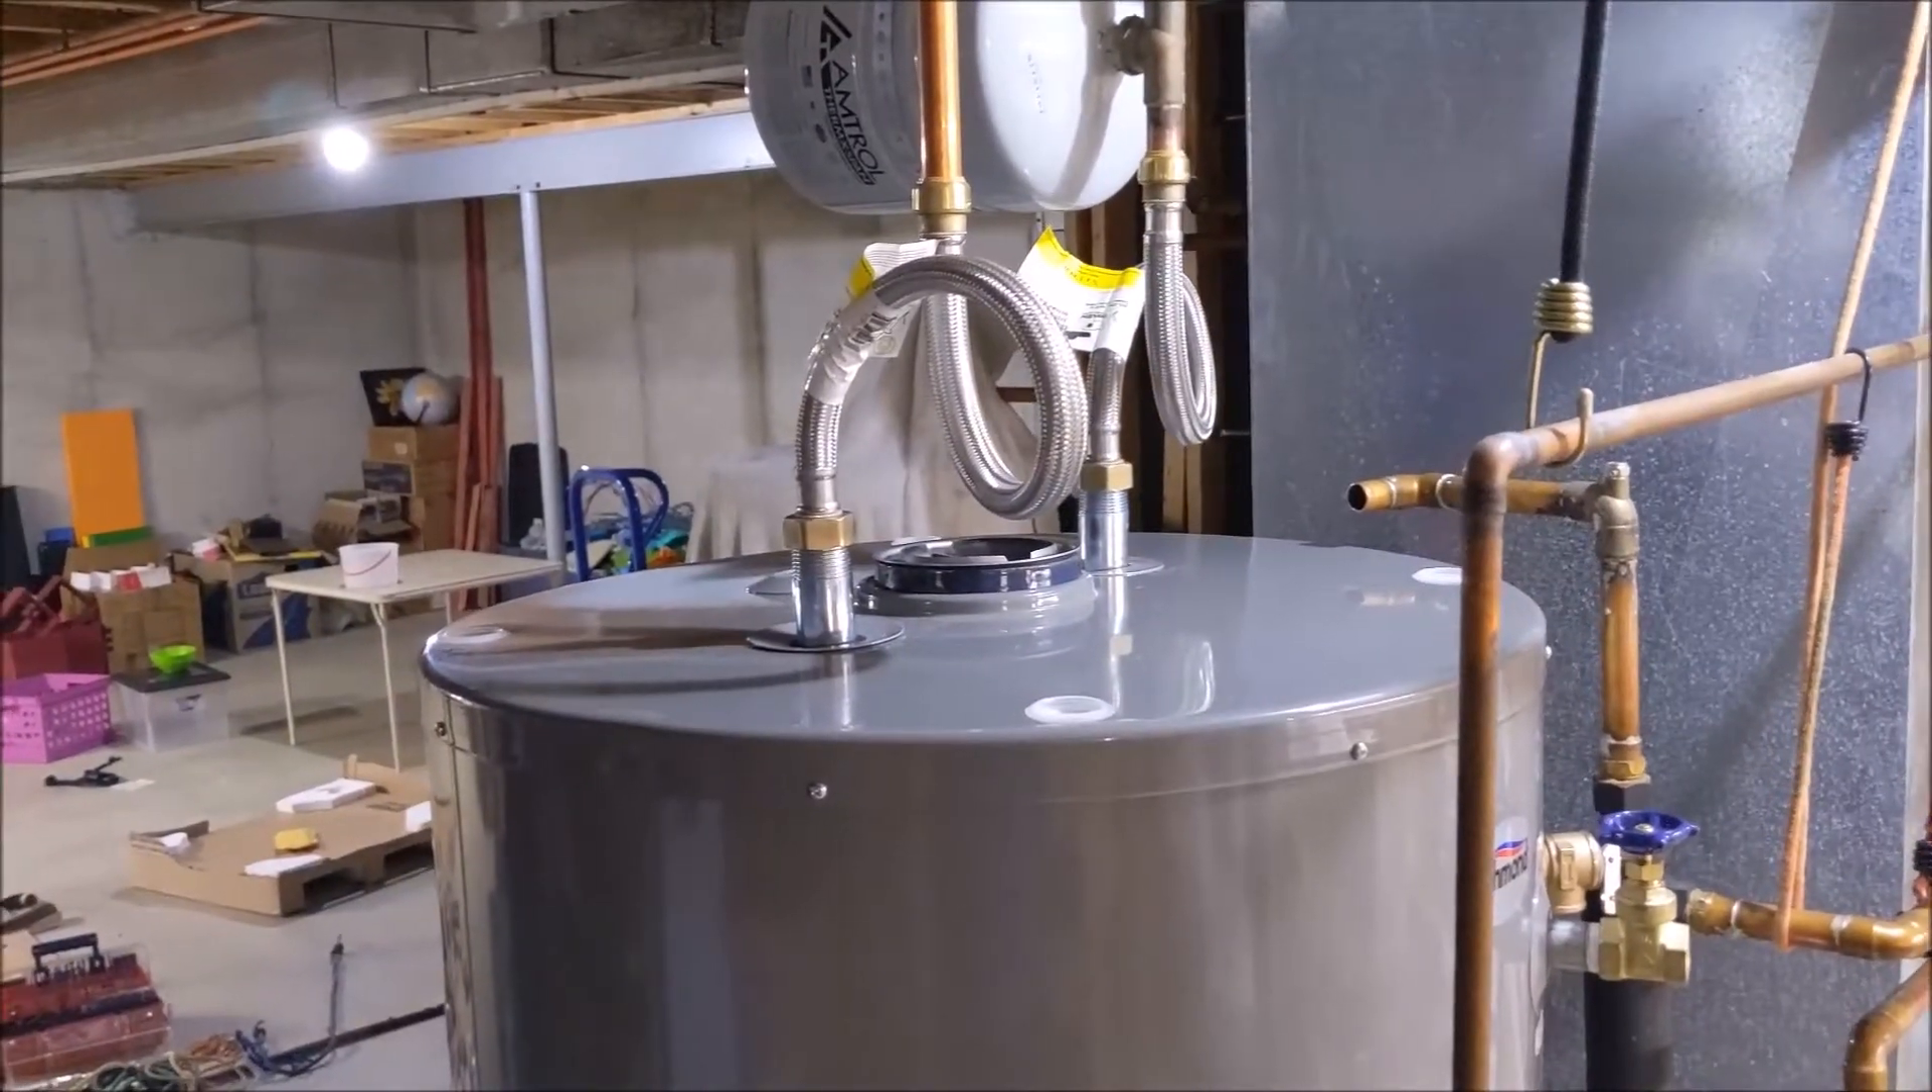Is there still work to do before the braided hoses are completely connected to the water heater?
No.